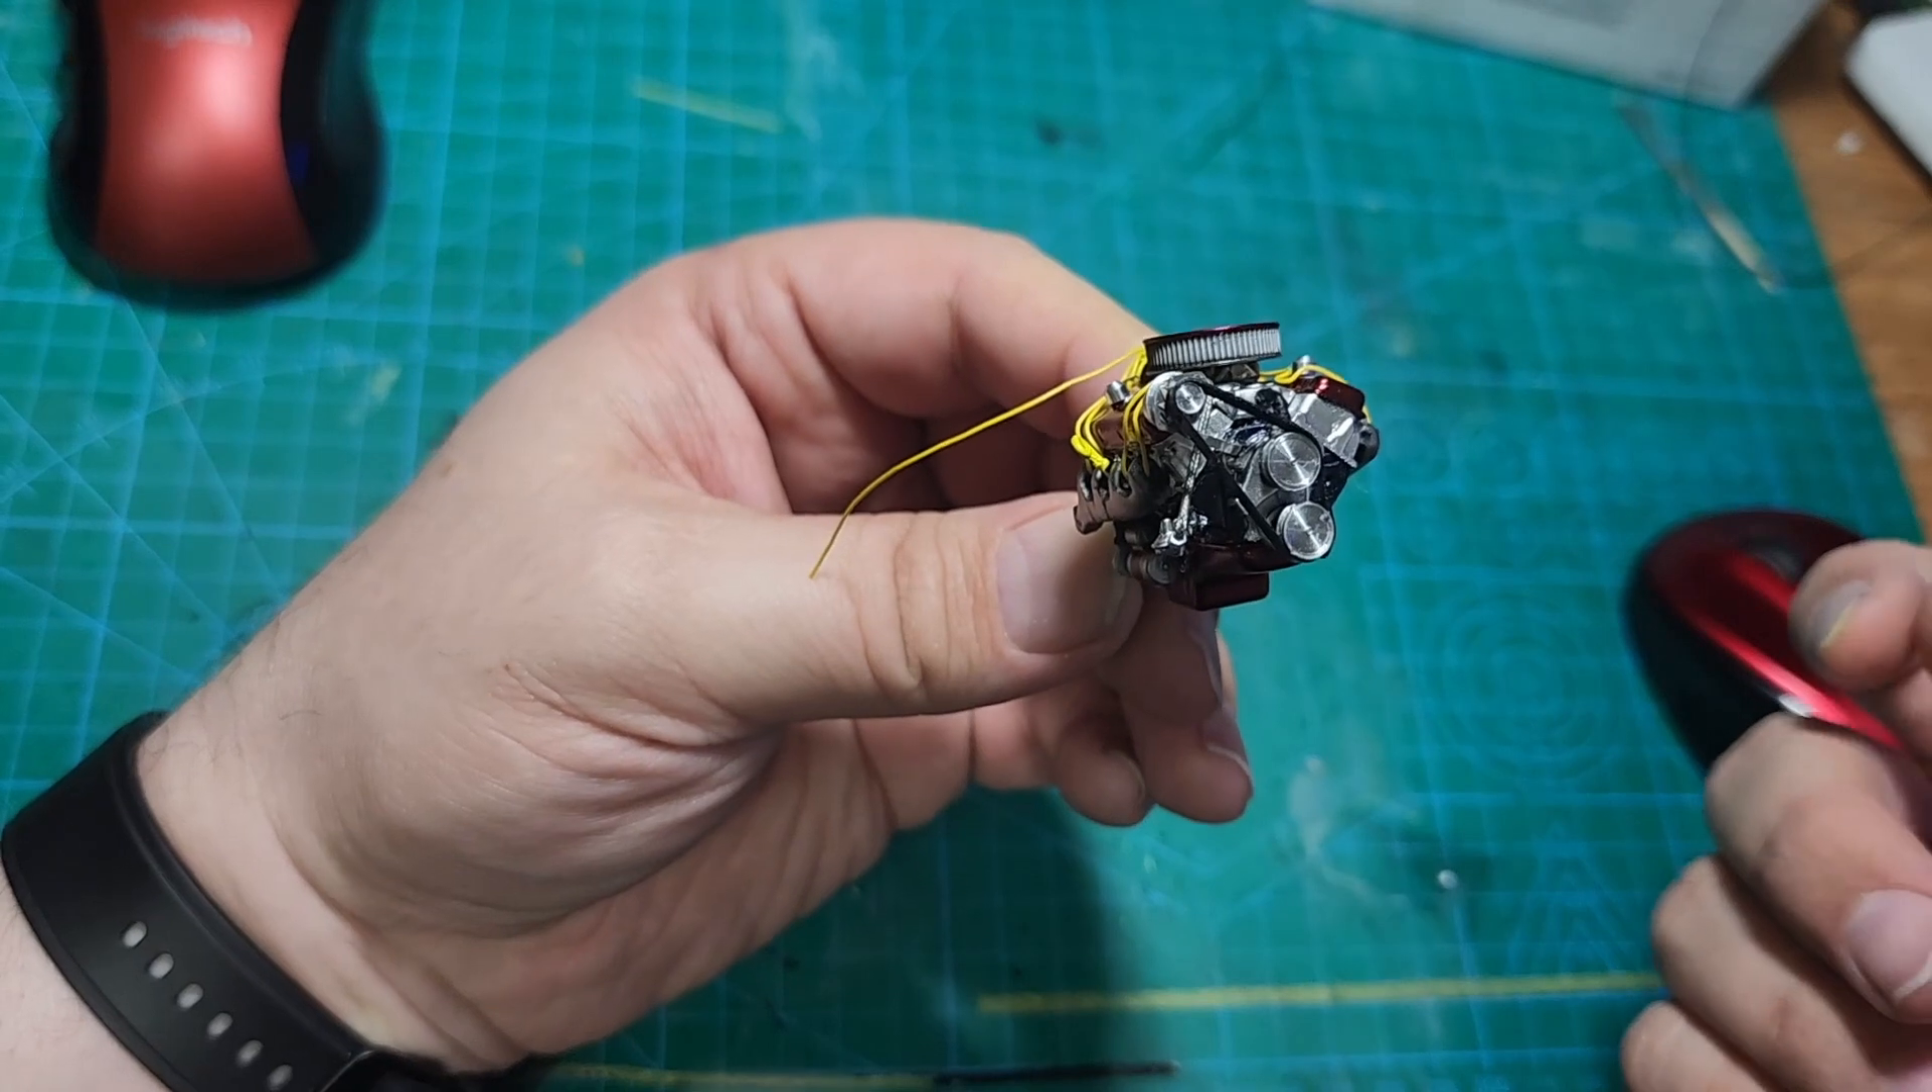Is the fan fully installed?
No.